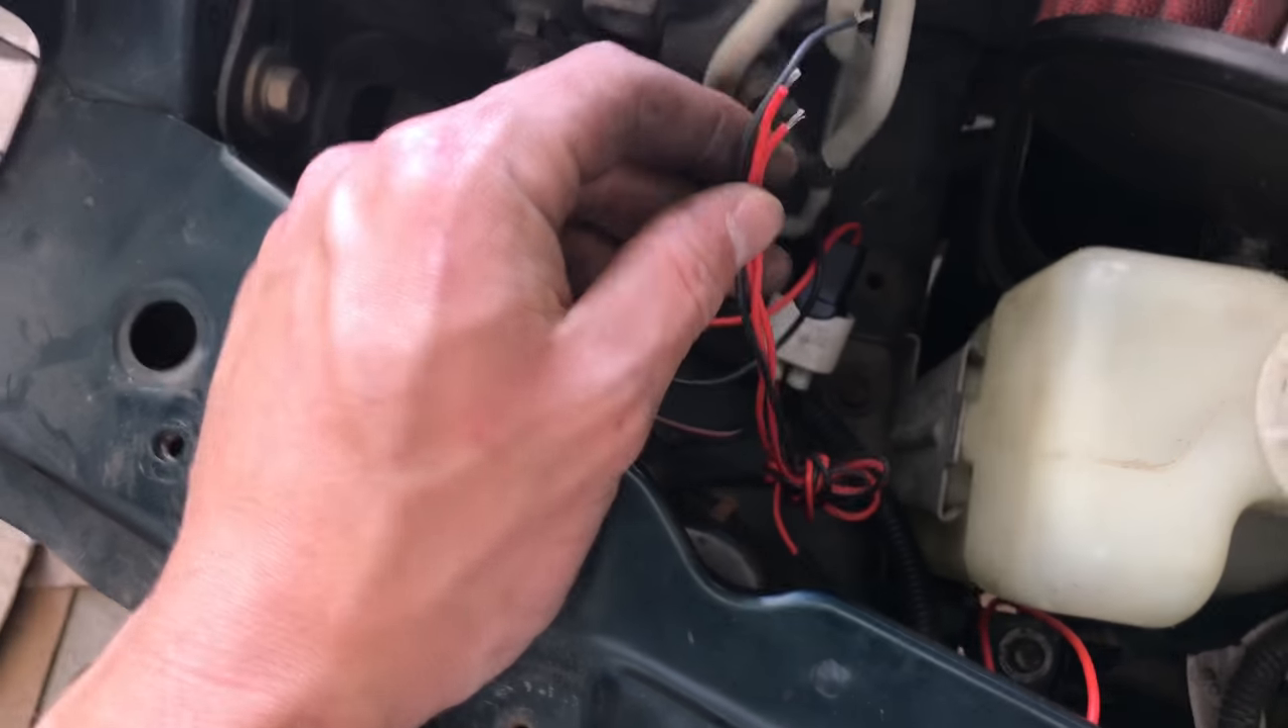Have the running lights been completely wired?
No.